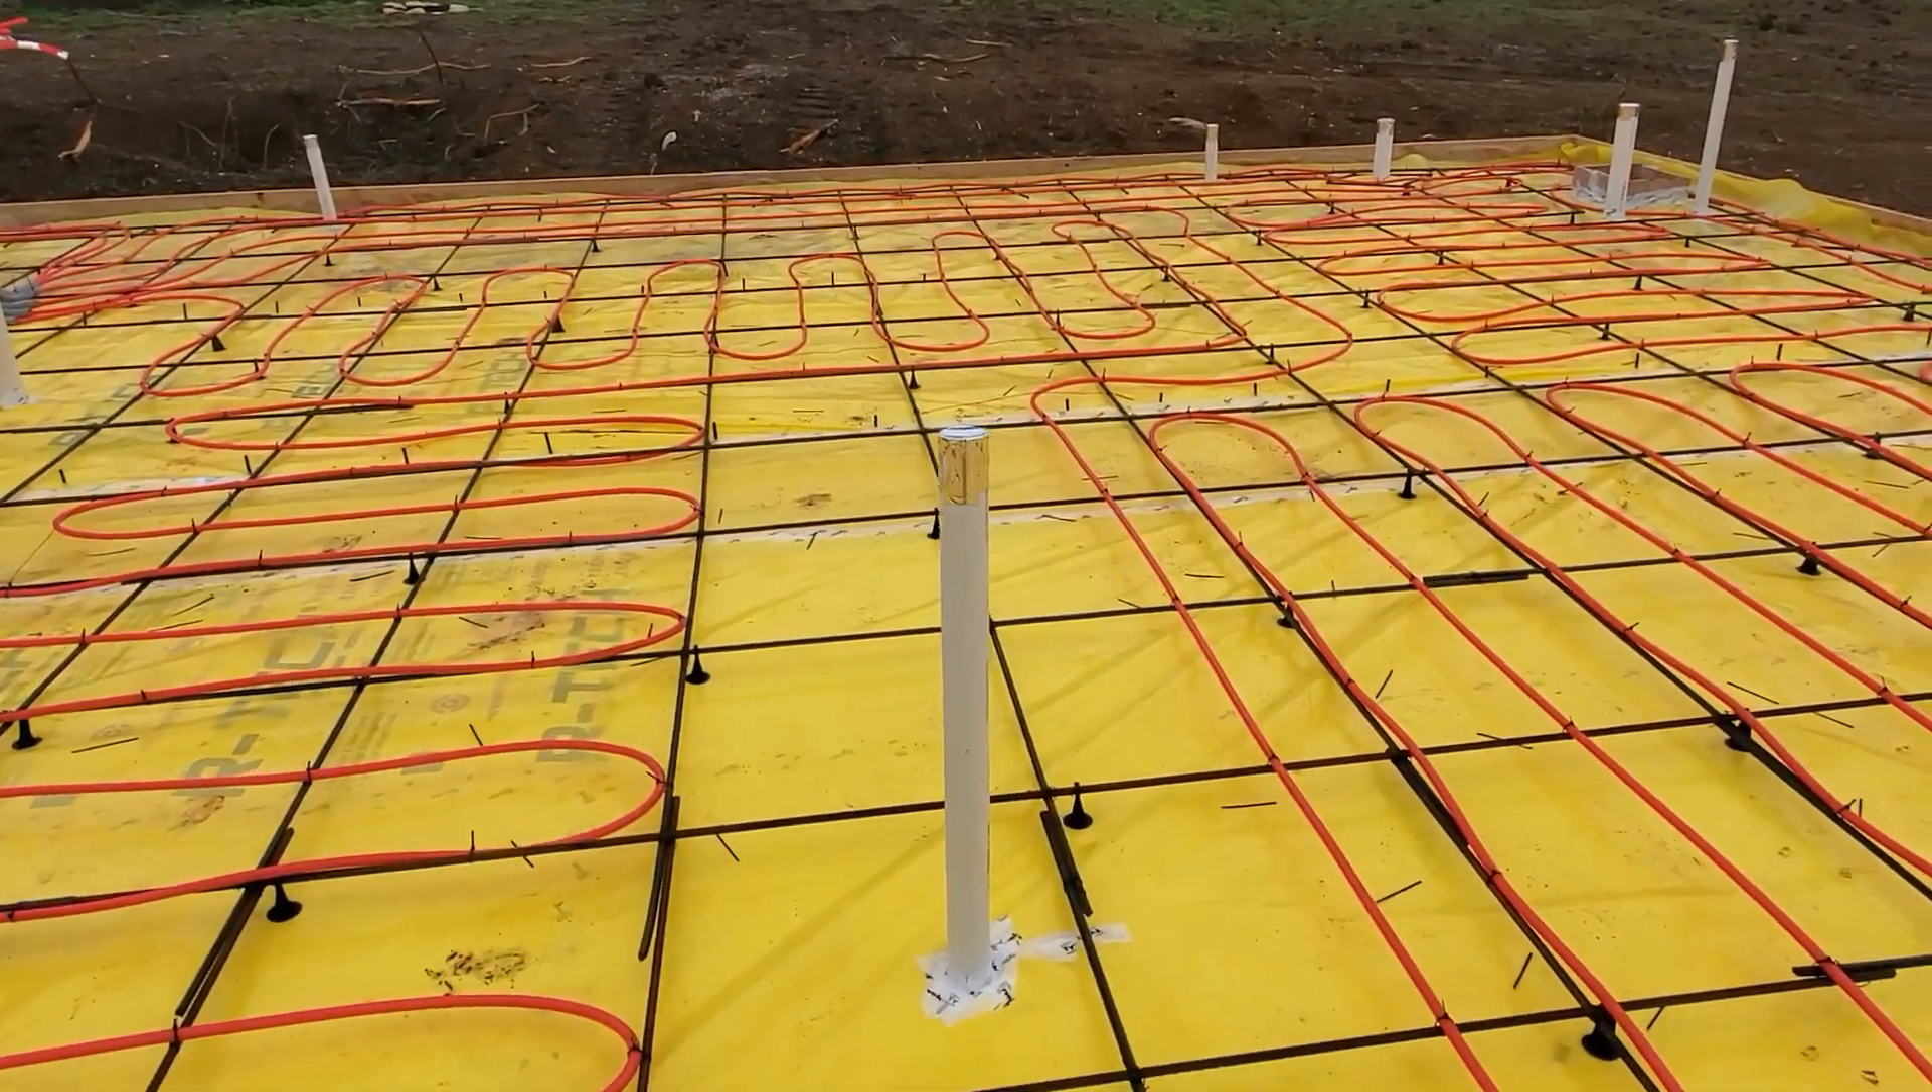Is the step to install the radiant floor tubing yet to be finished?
No.